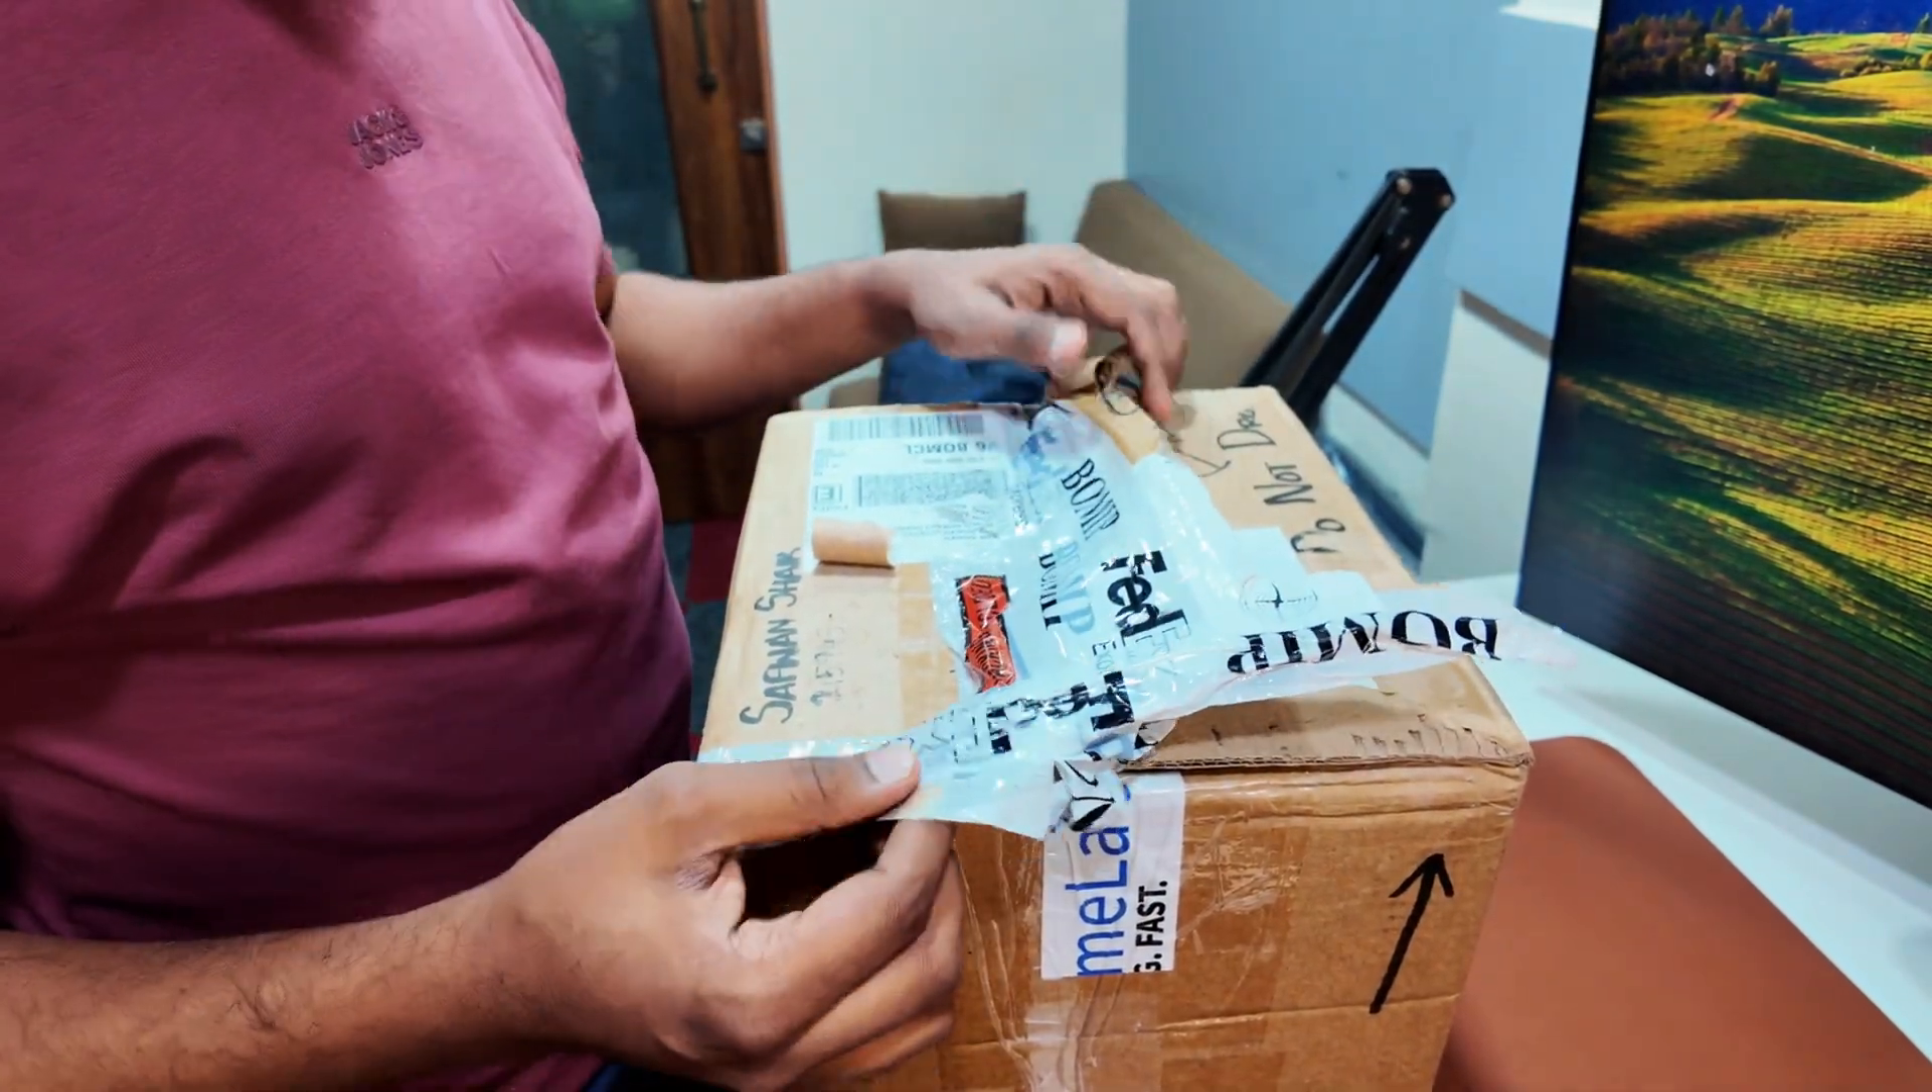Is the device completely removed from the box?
No.